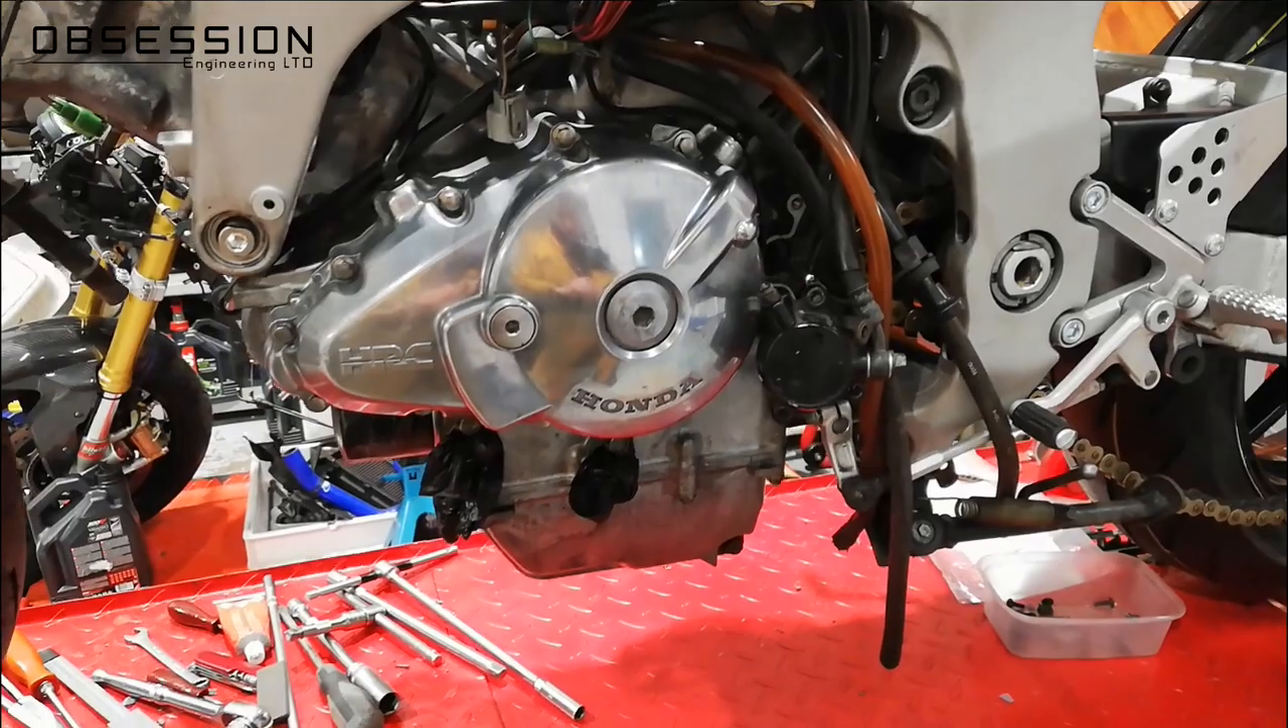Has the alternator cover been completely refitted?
Yes.